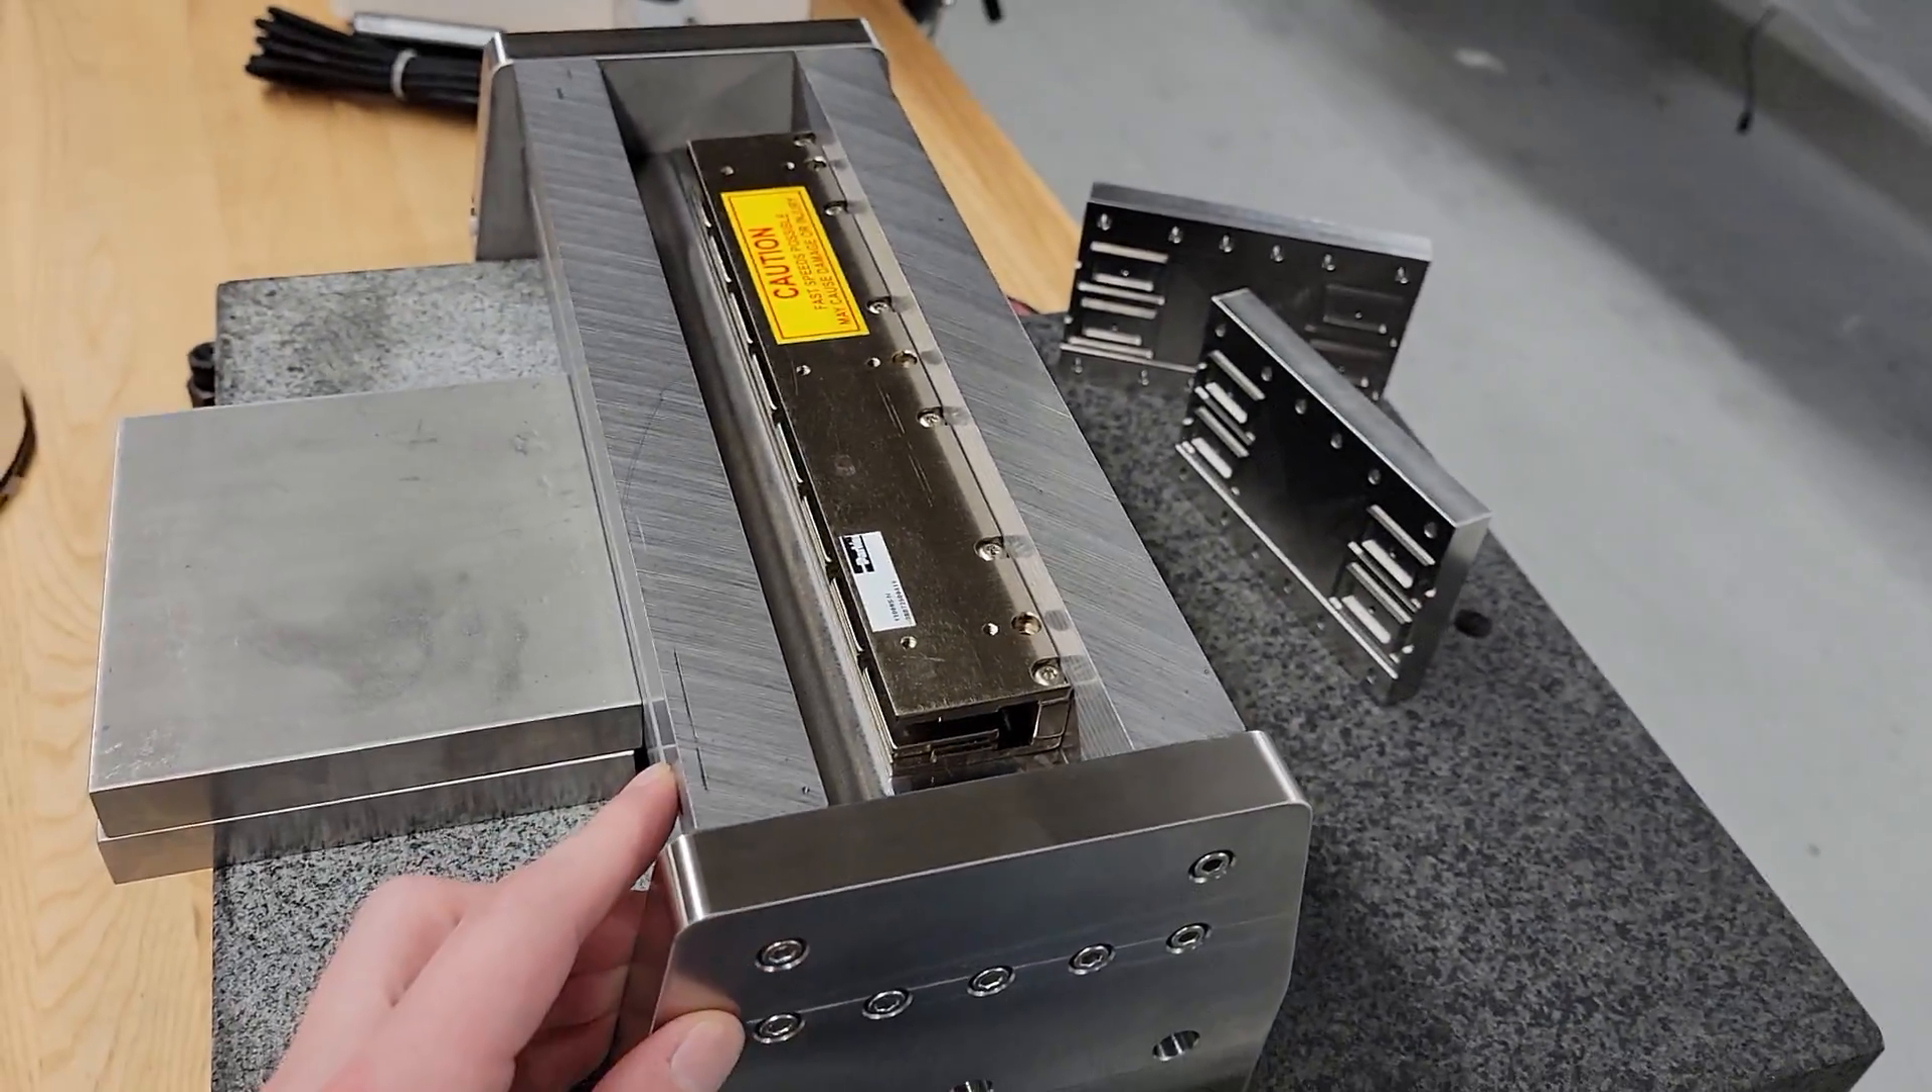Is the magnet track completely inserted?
Yes.